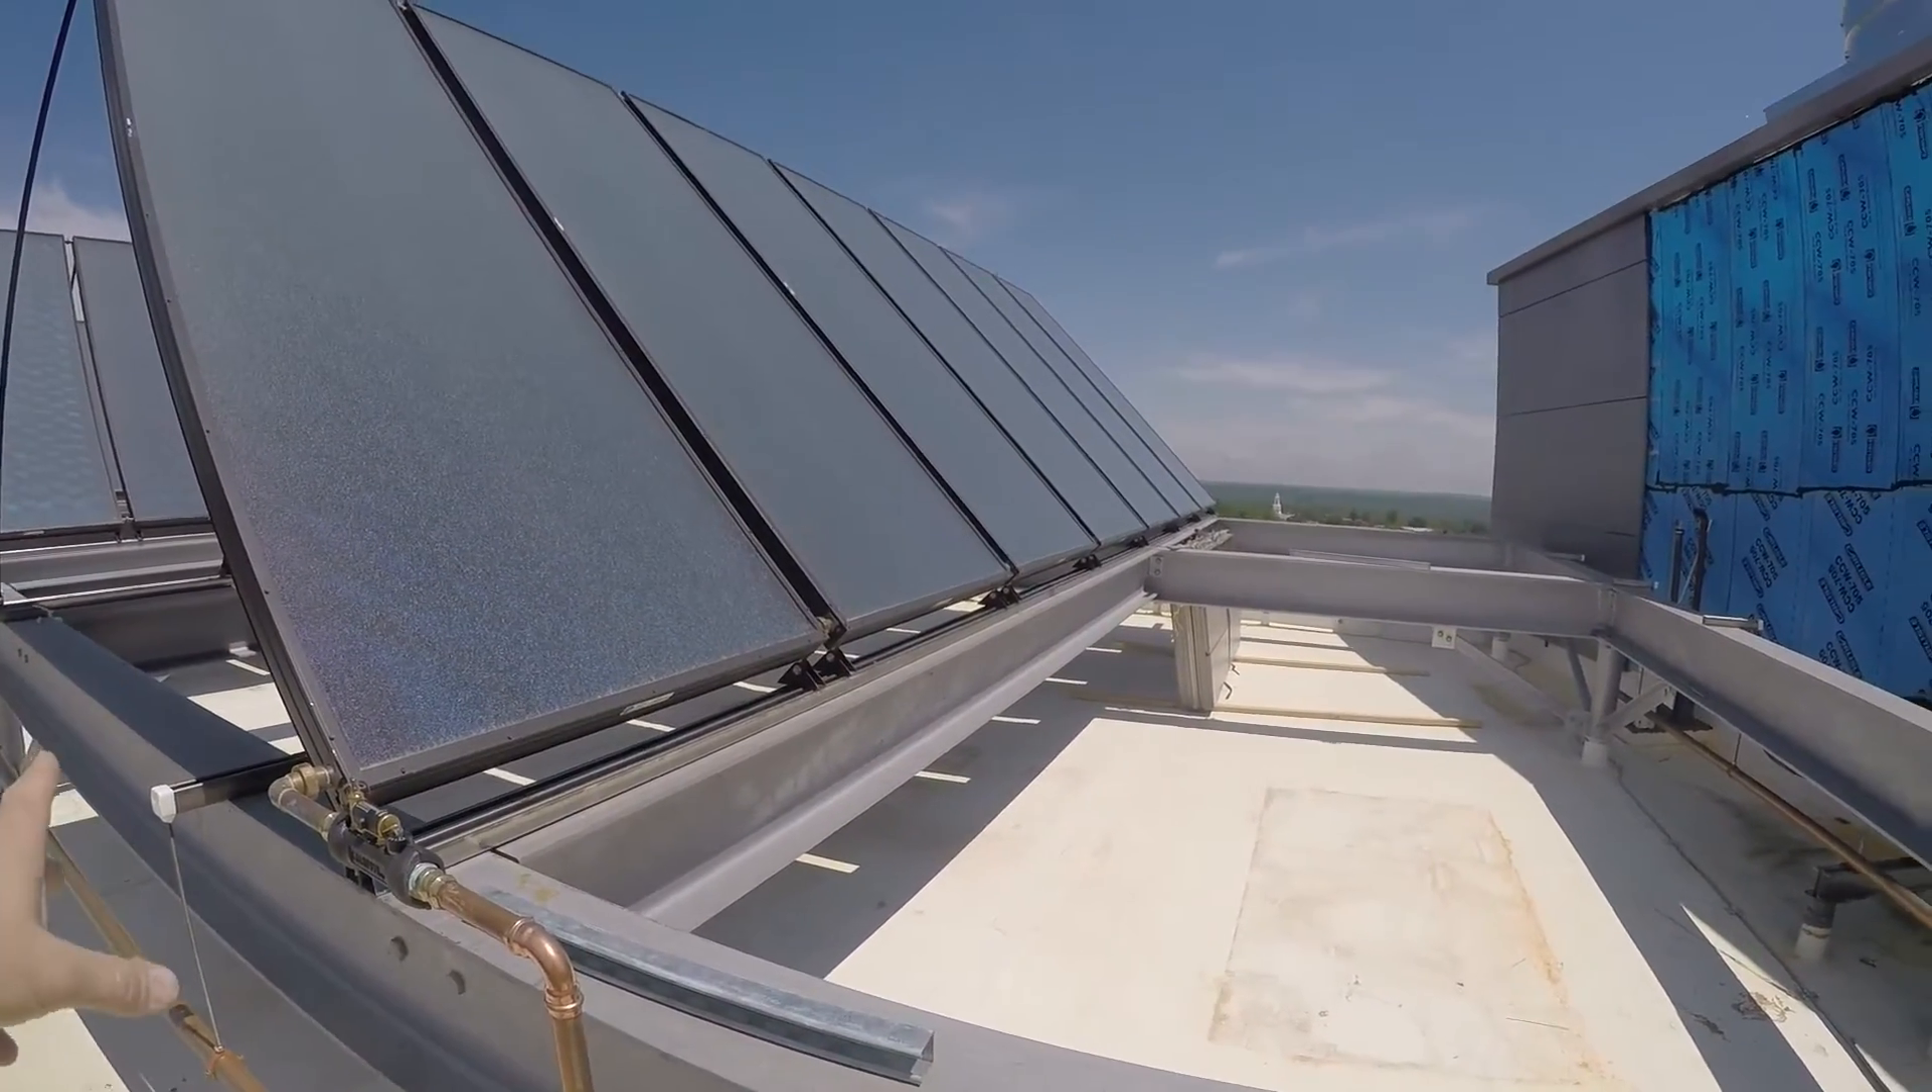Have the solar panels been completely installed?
Yes.